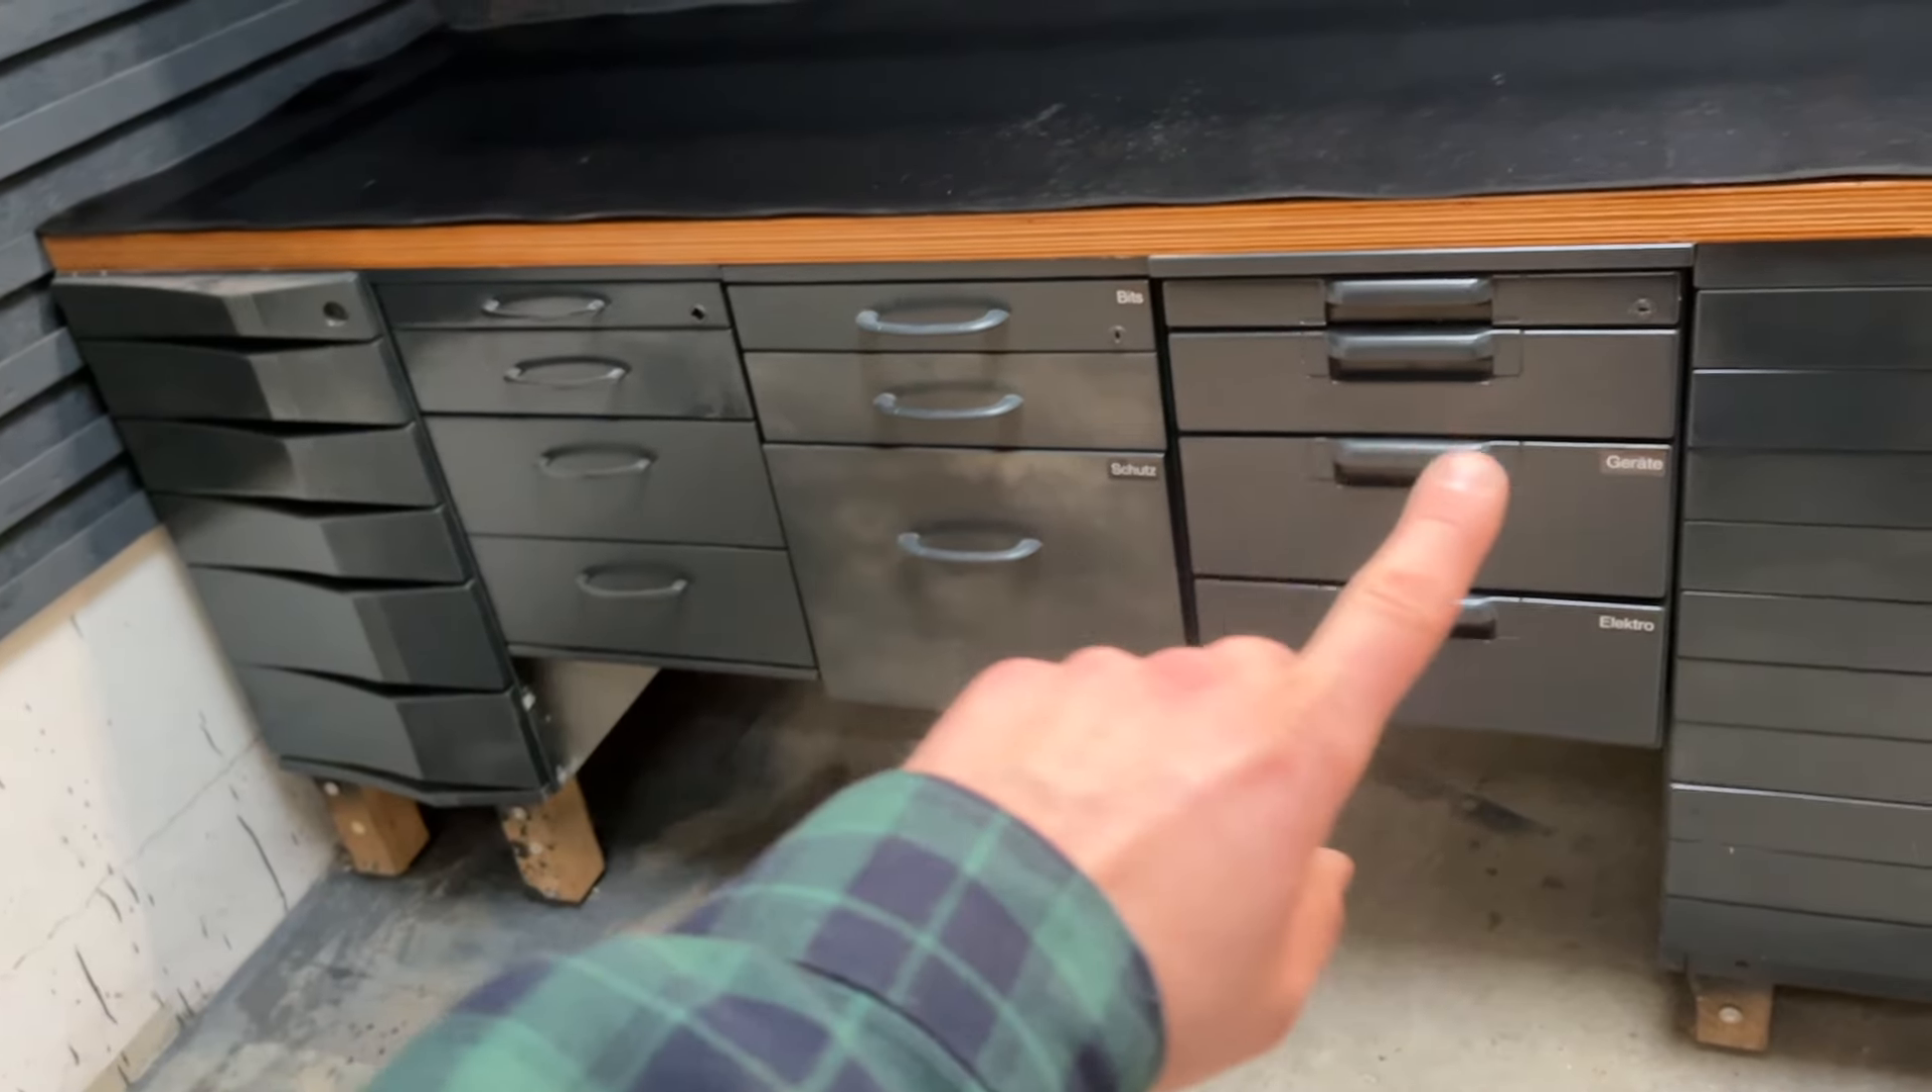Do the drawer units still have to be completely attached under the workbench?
No.